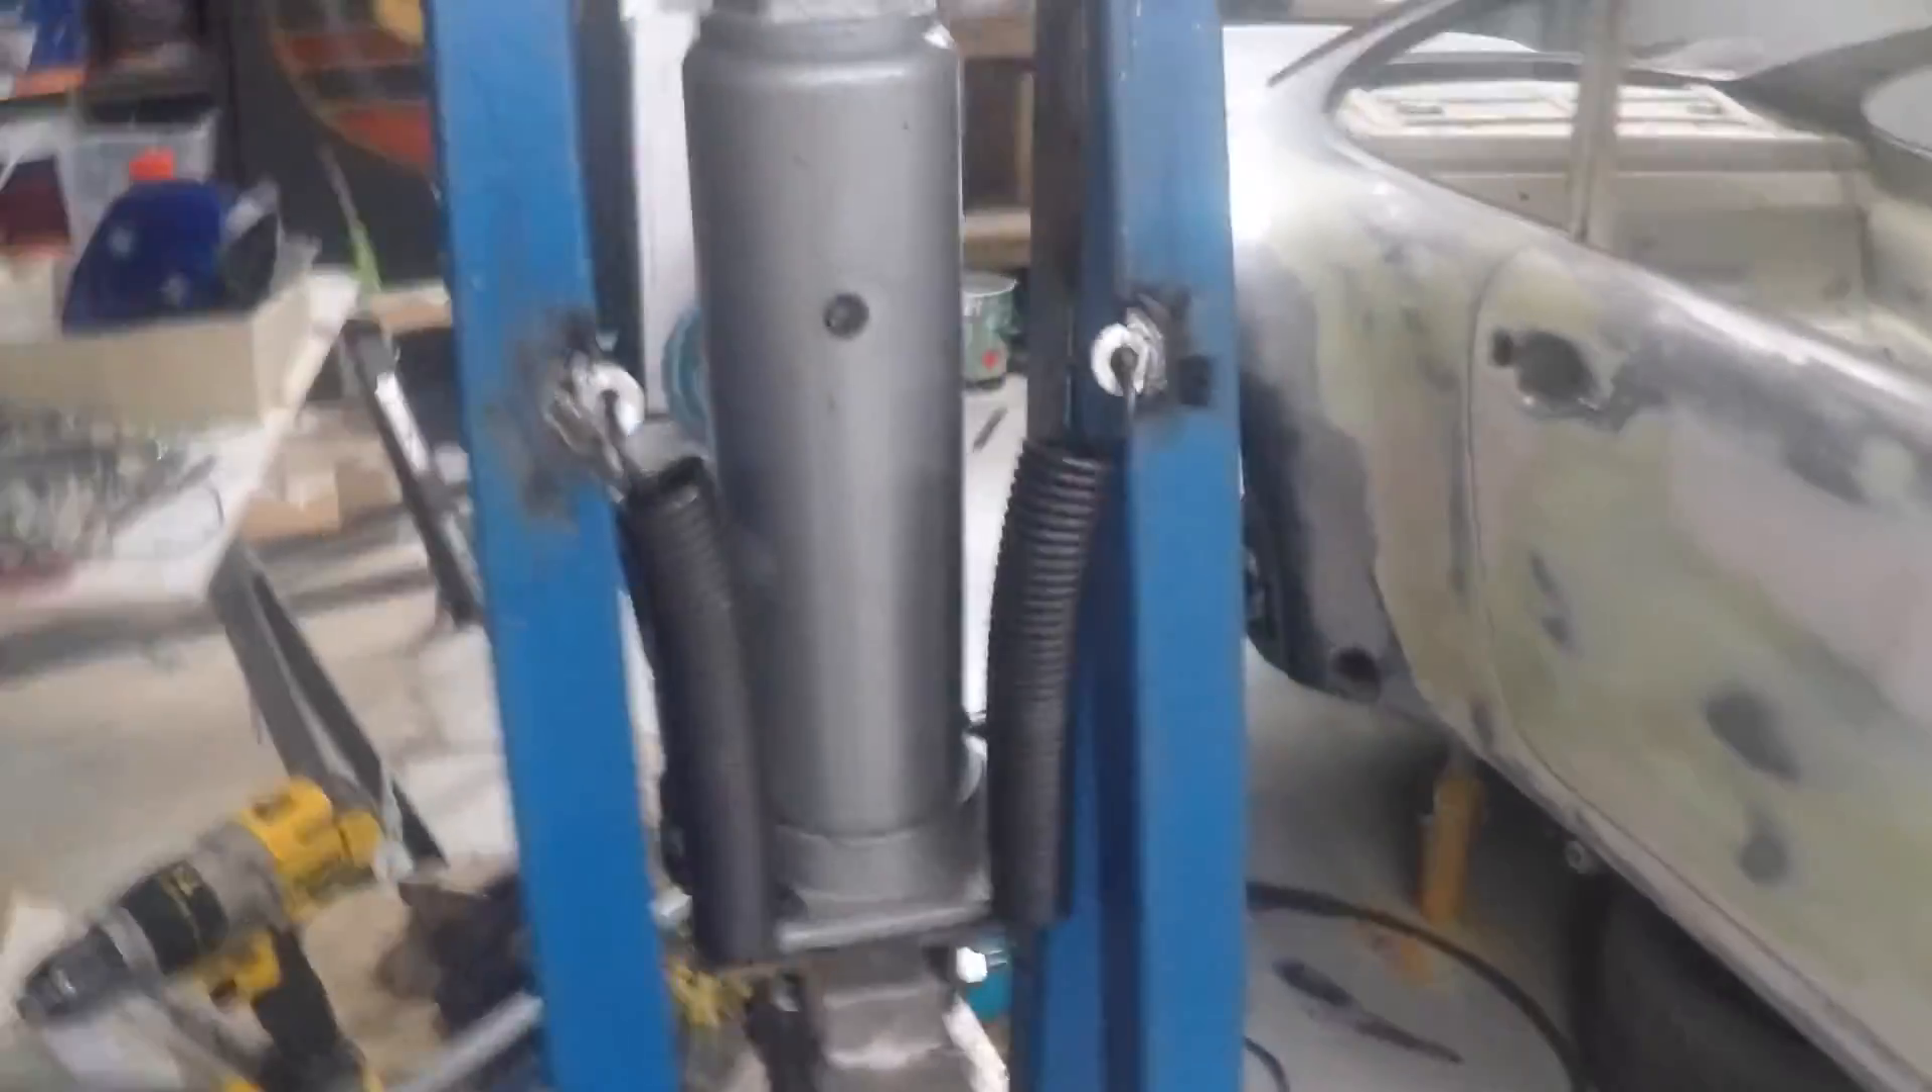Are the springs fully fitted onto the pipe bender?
Yes.